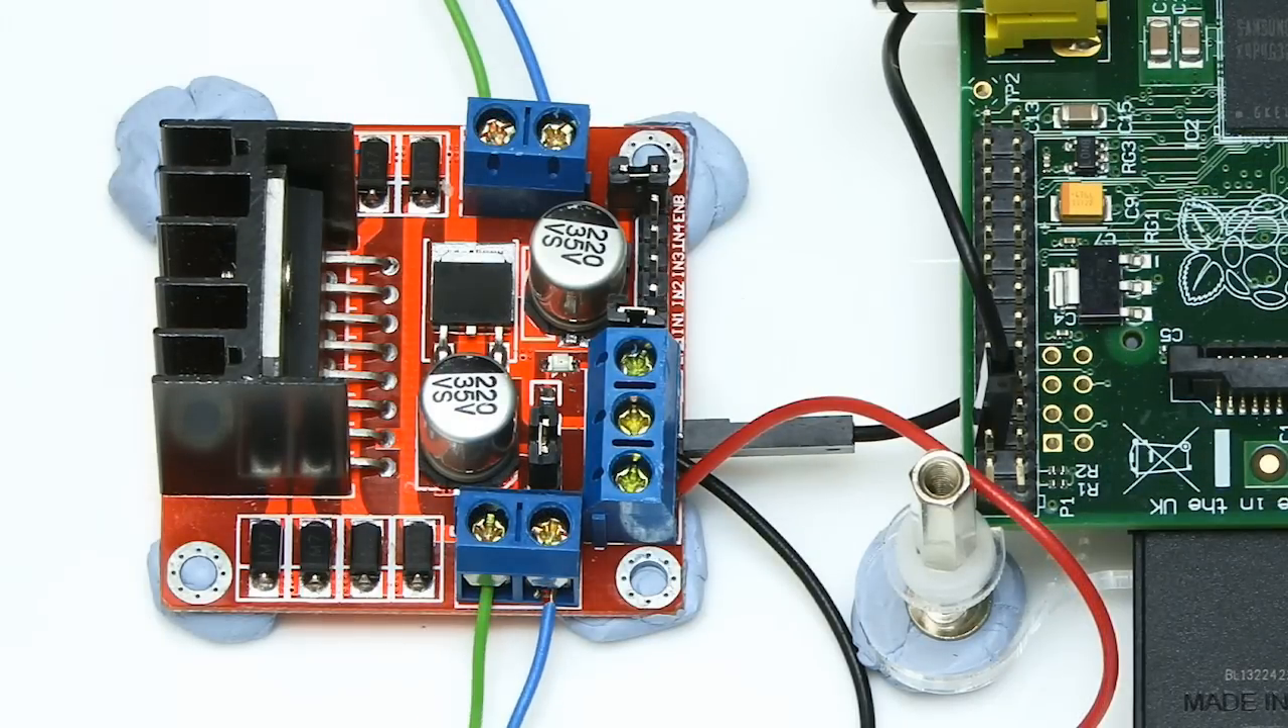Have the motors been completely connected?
Yes.